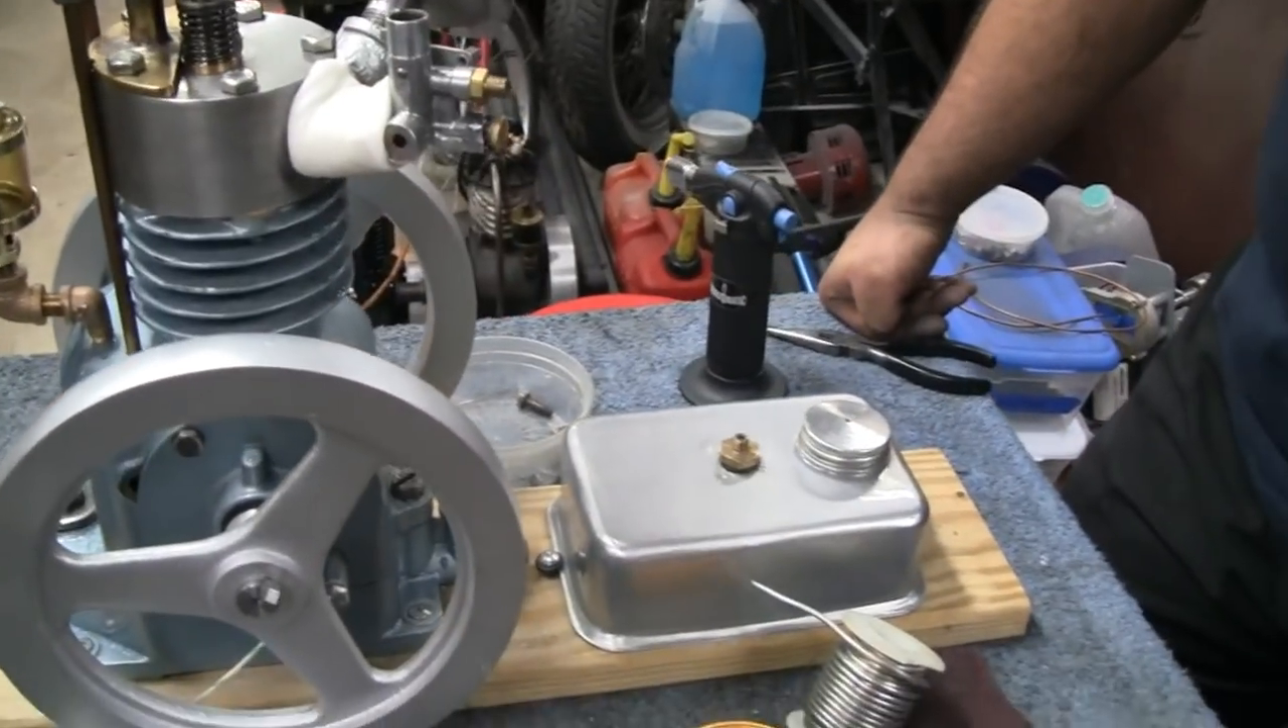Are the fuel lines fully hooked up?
No.